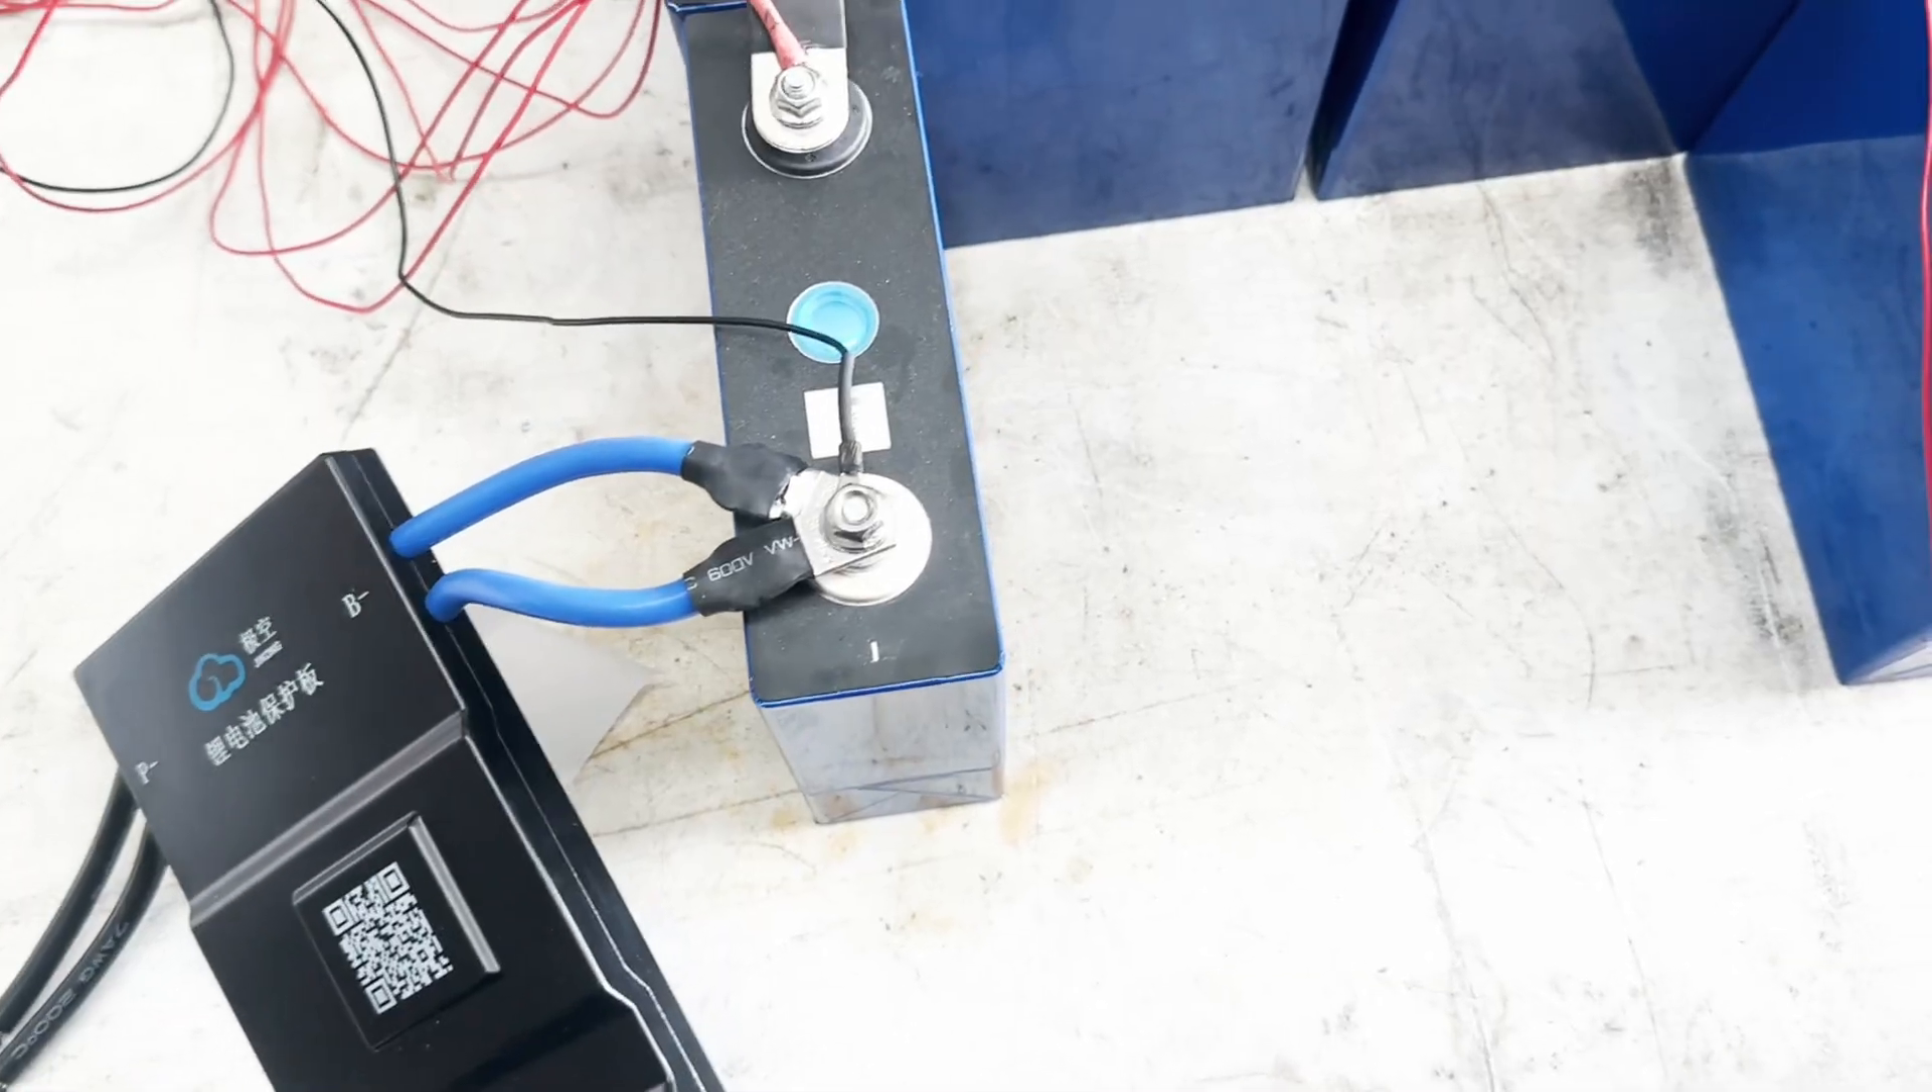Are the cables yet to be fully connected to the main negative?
No.